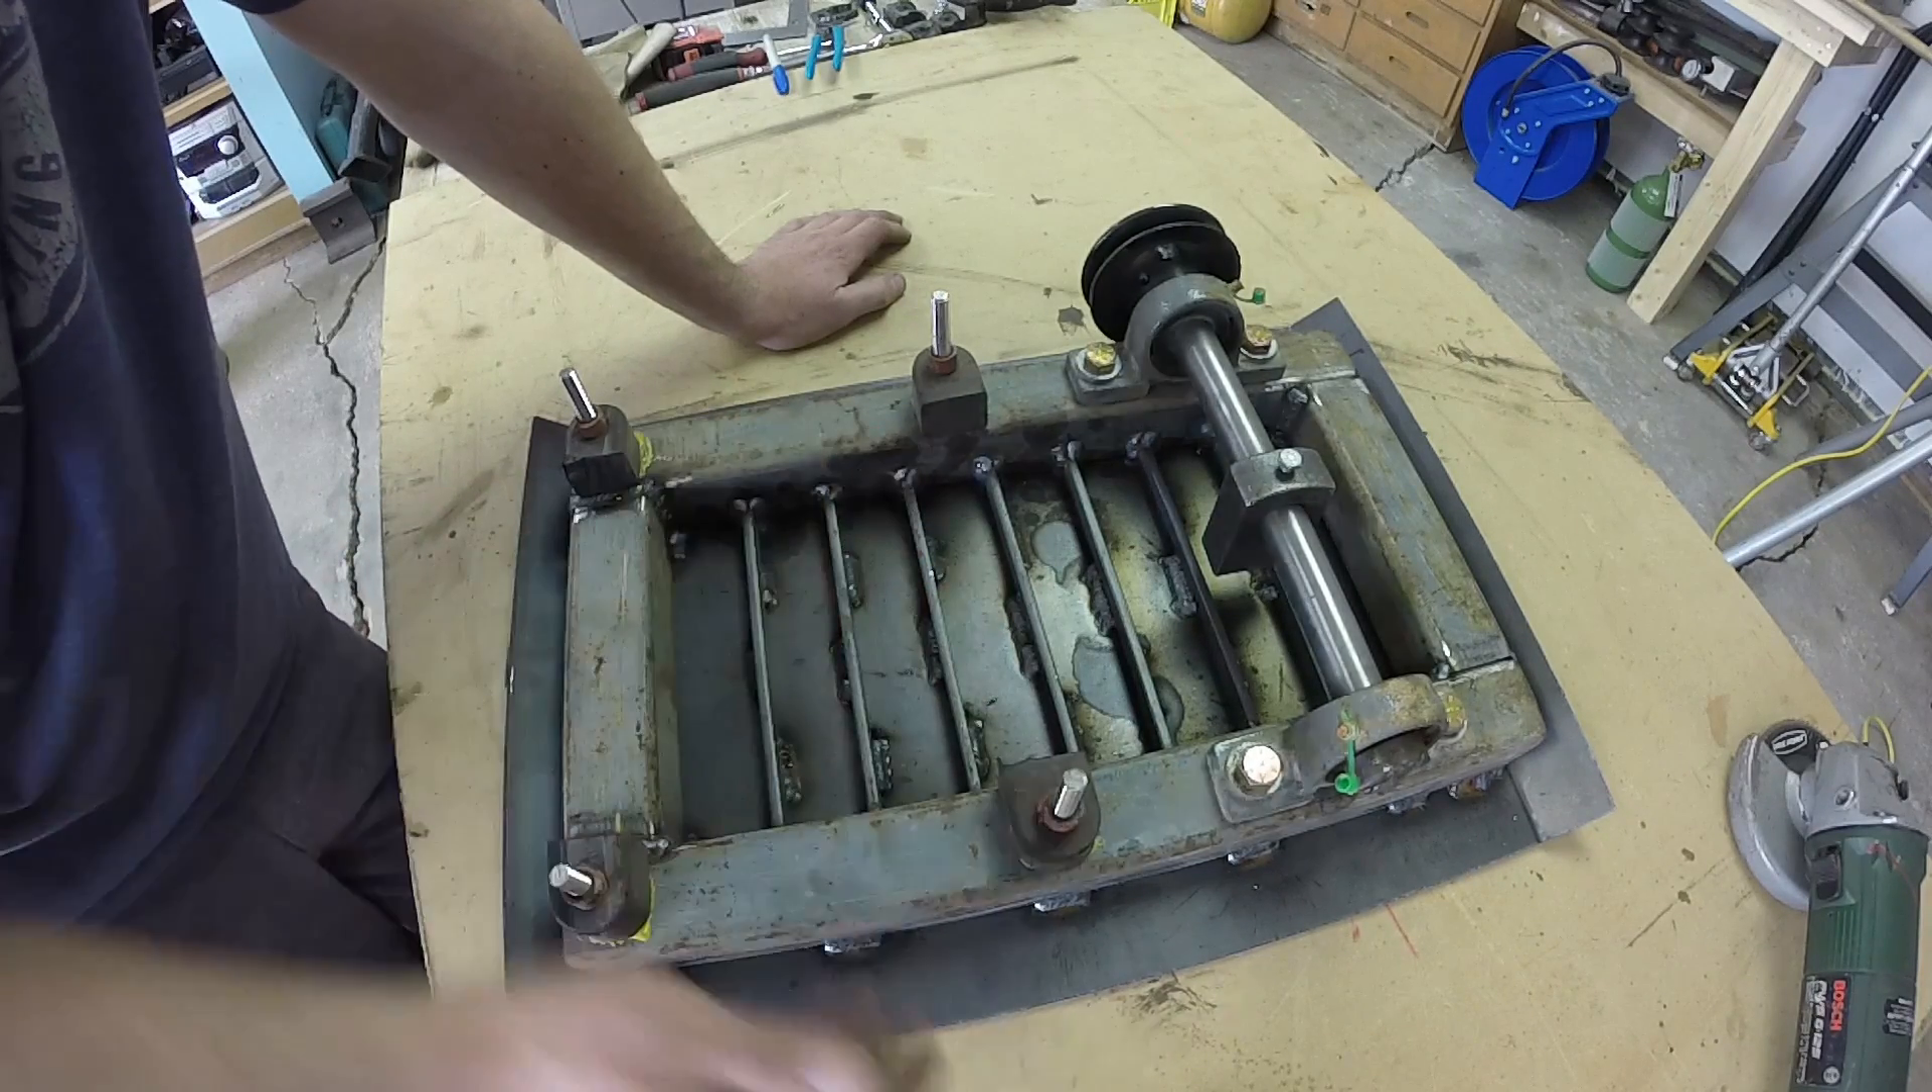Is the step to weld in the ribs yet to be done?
No.